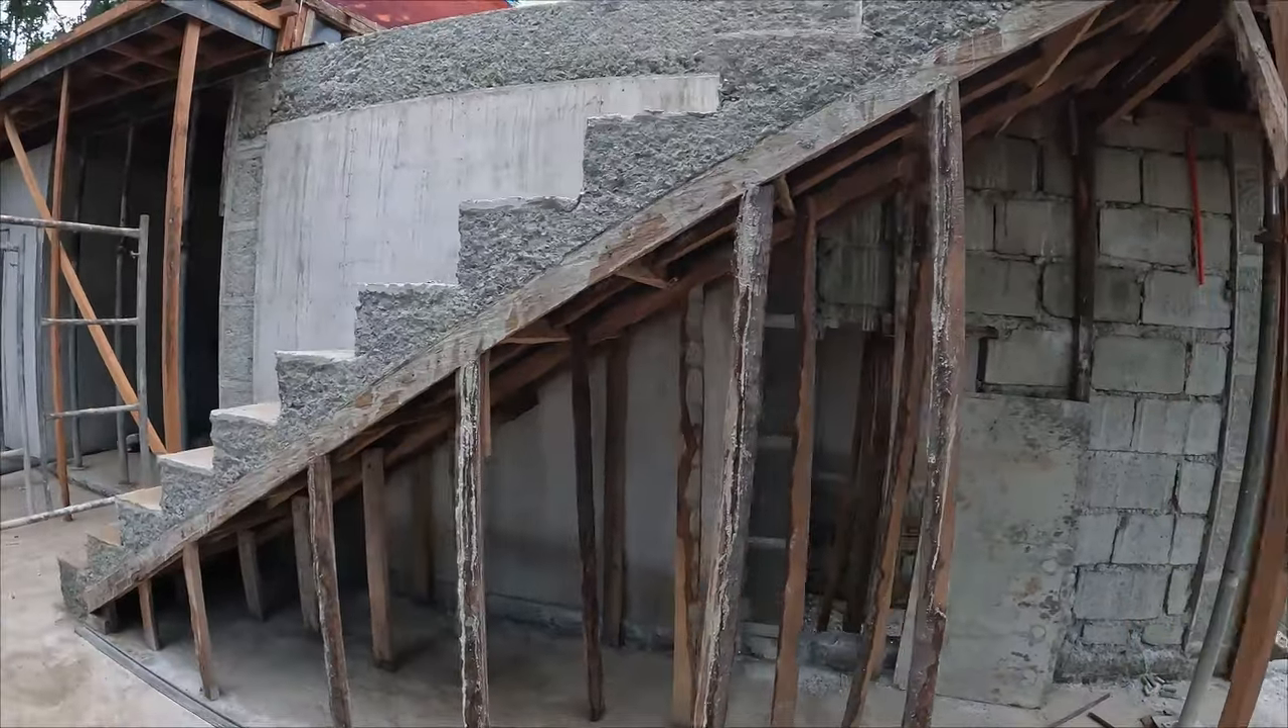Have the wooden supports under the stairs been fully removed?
No.